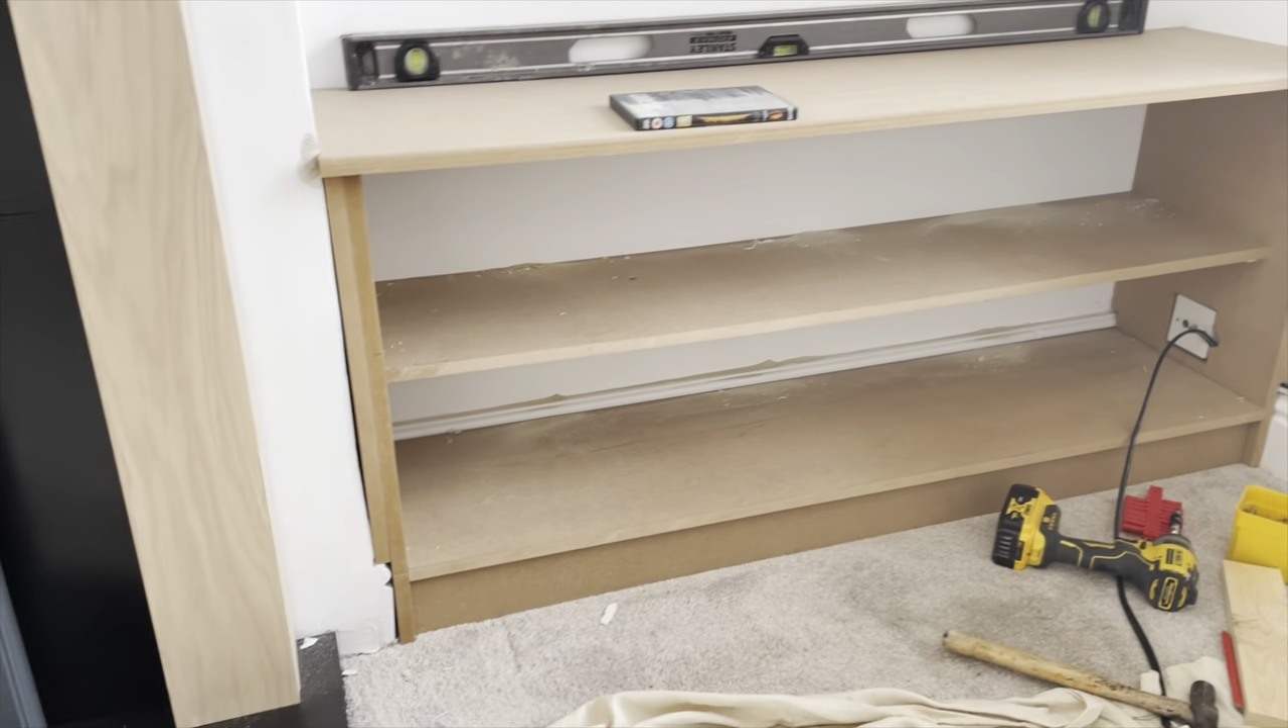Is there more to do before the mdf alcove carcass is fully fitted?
No.